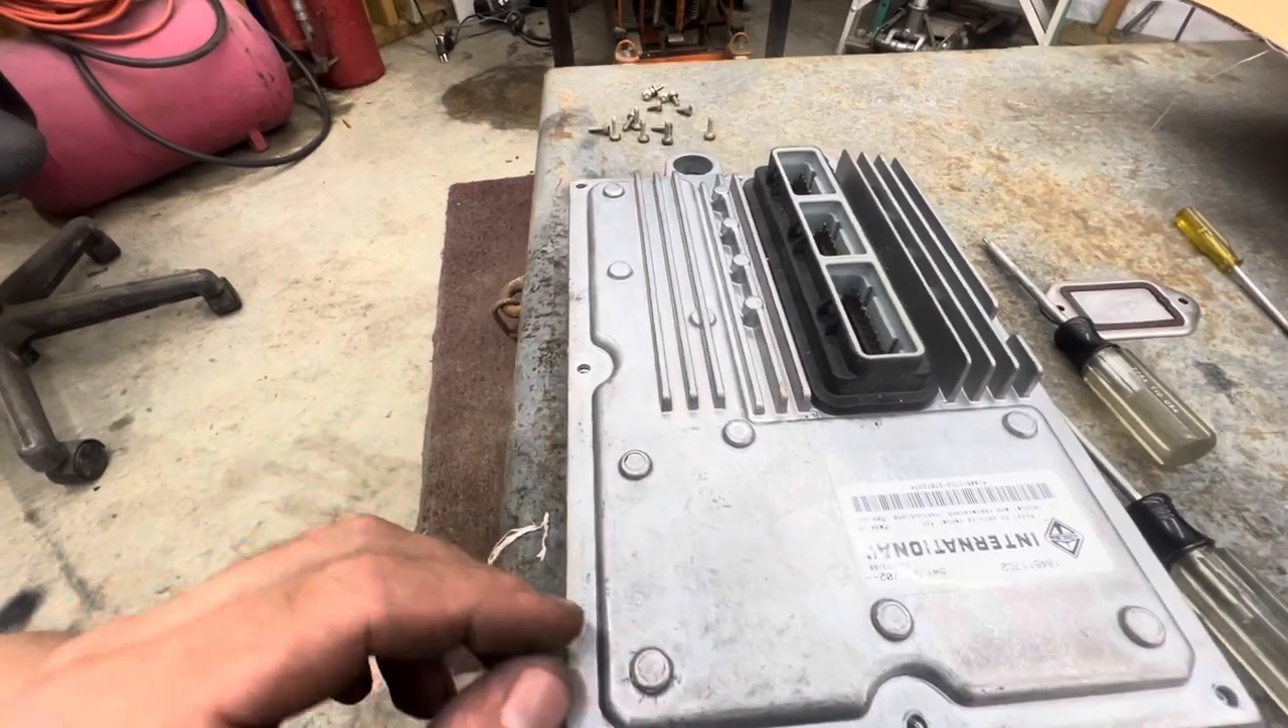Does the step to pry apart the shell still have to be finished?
Yes.